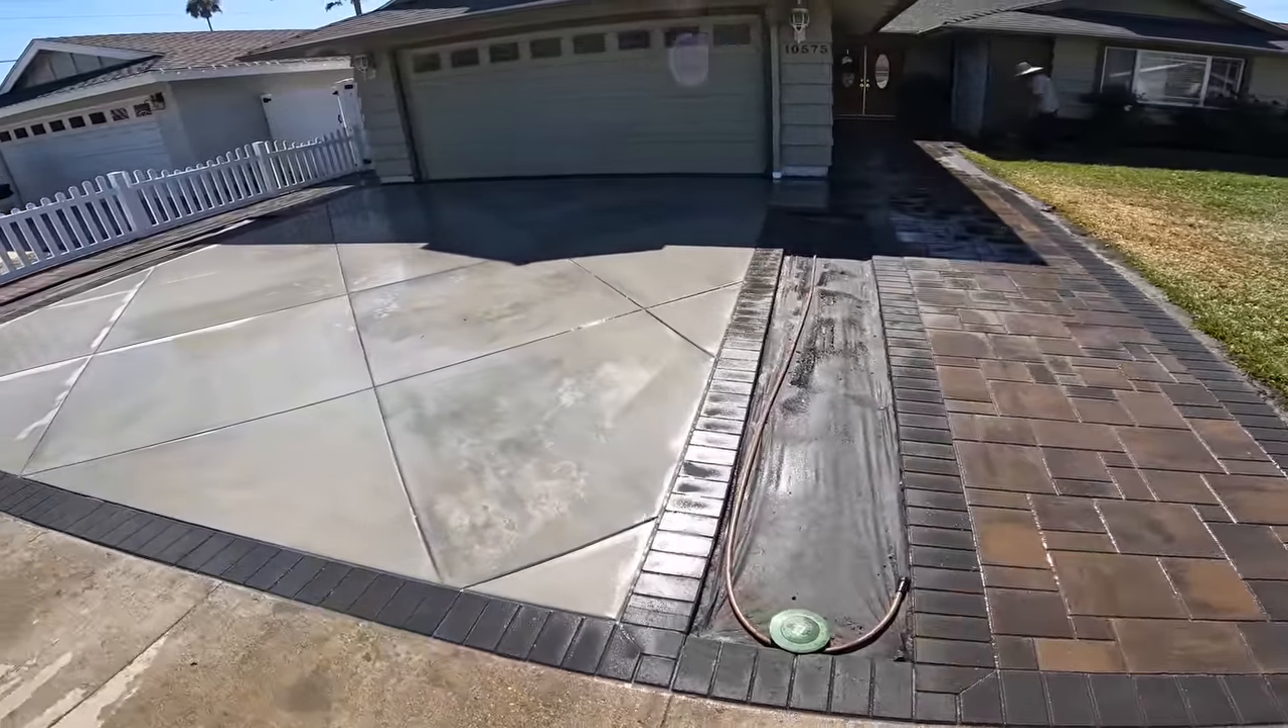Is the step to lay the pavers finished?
Yes.